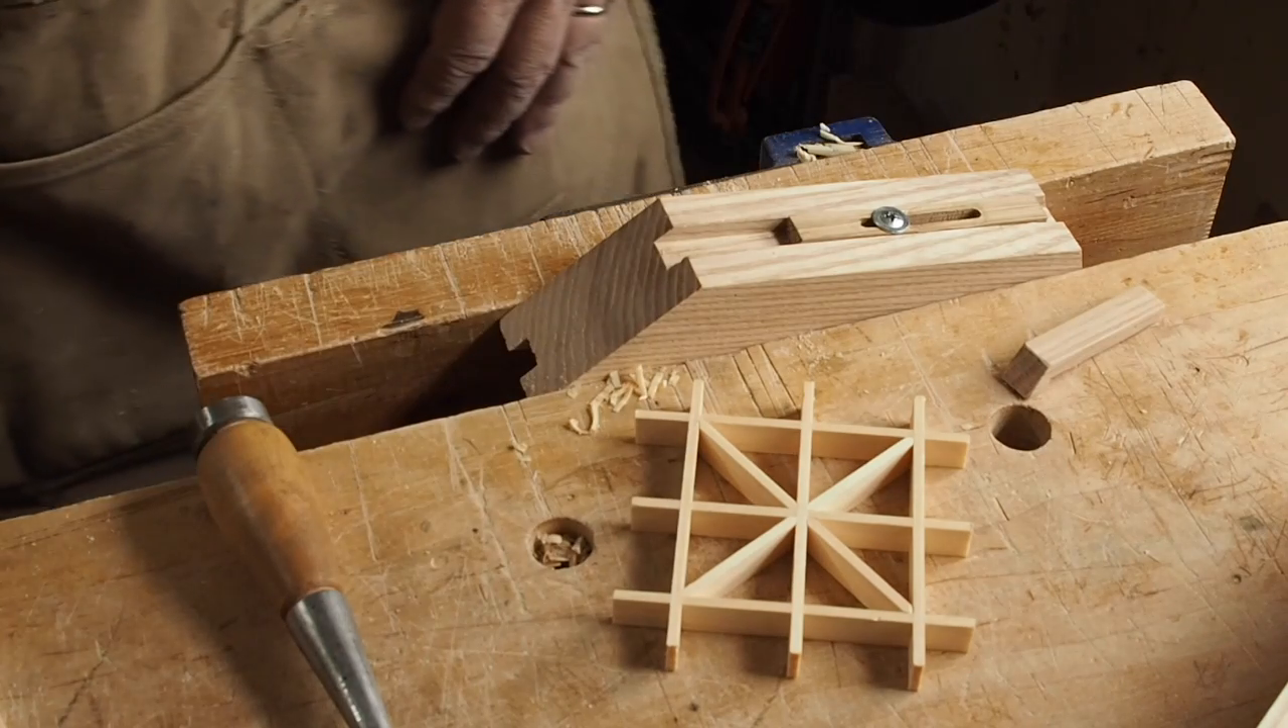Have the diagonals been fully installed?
Yes.